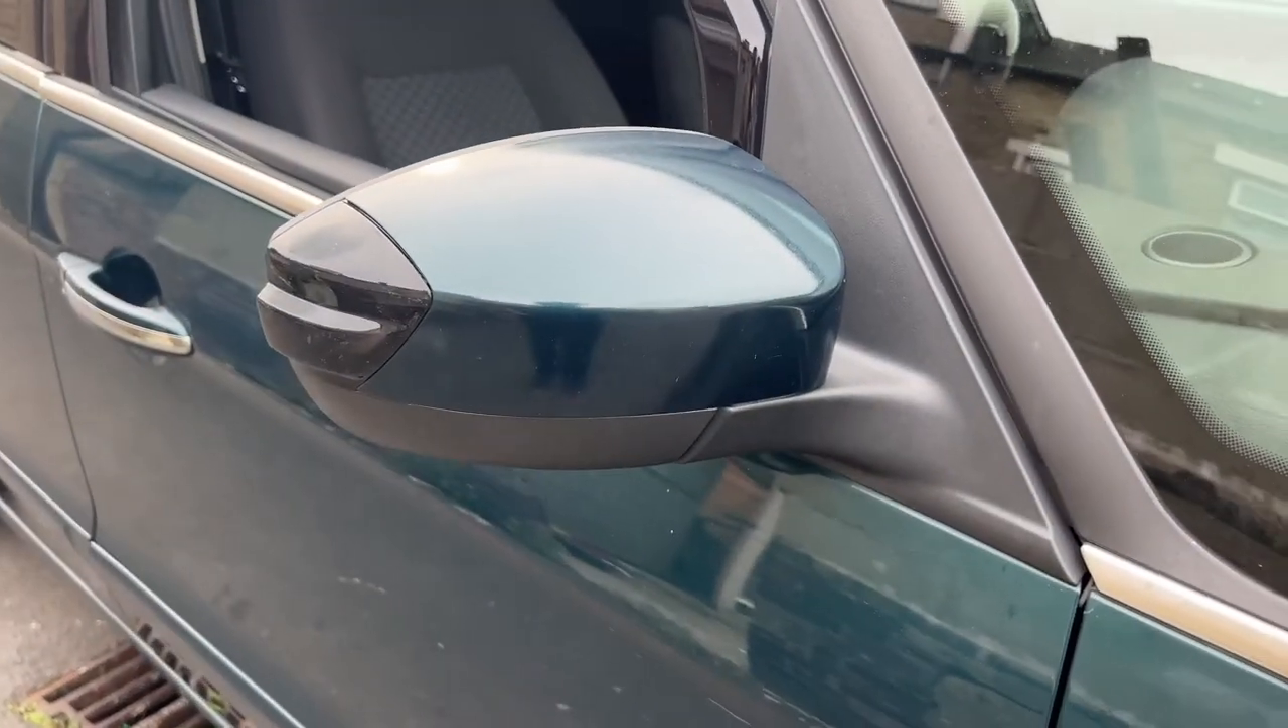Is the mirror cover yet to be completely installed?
No.